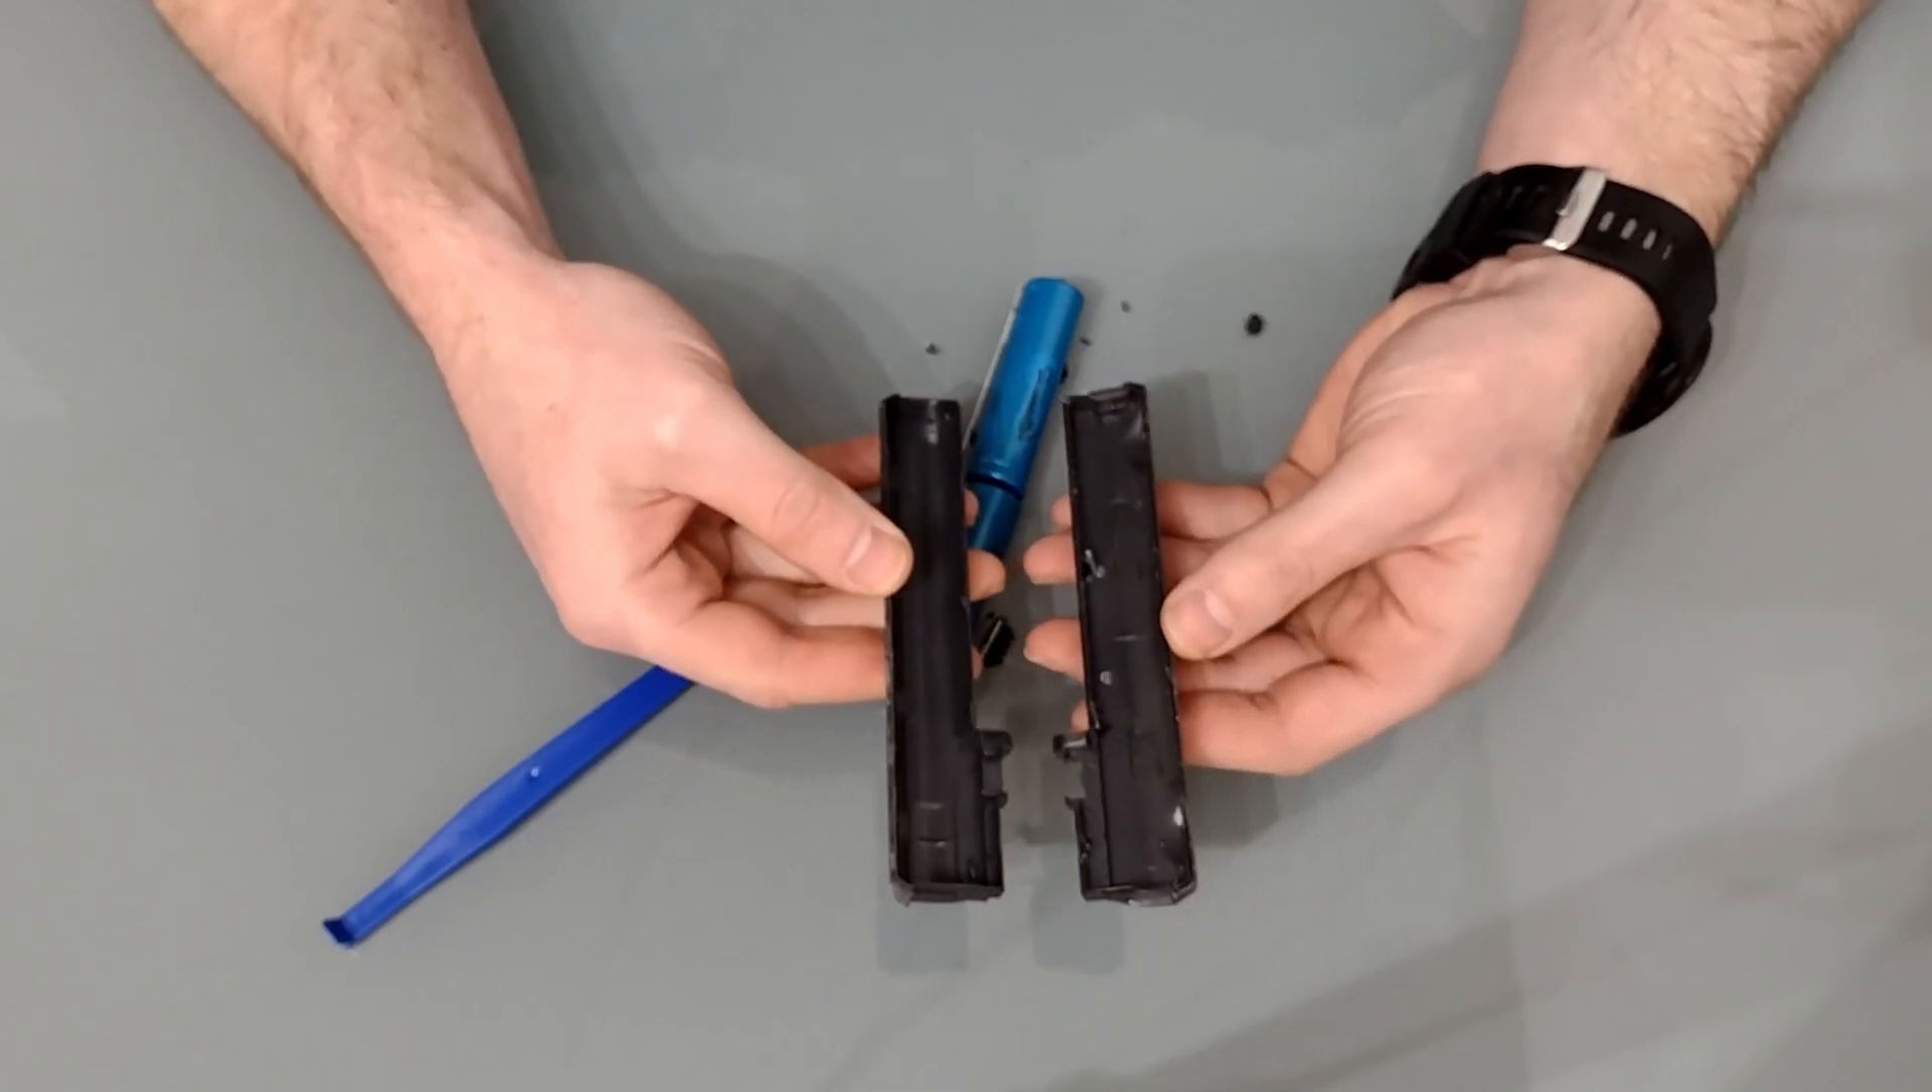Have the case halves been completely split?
Yes.